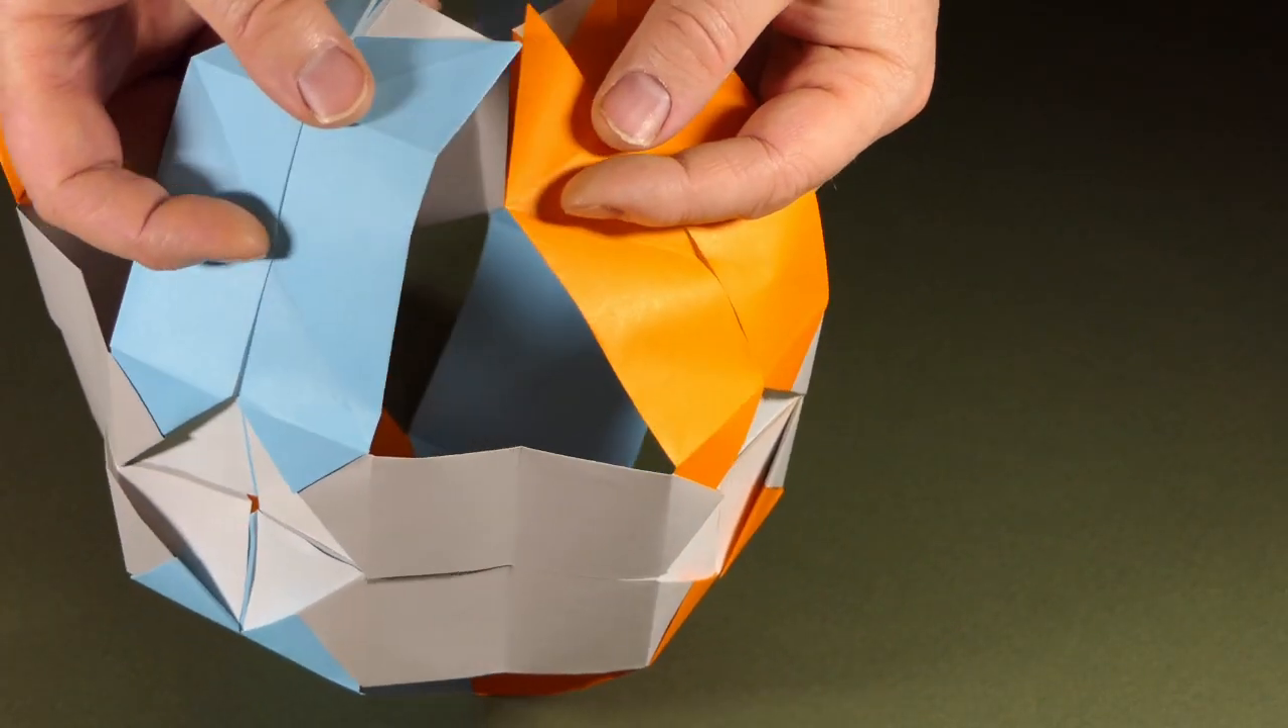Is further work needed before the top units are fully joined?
Yes.